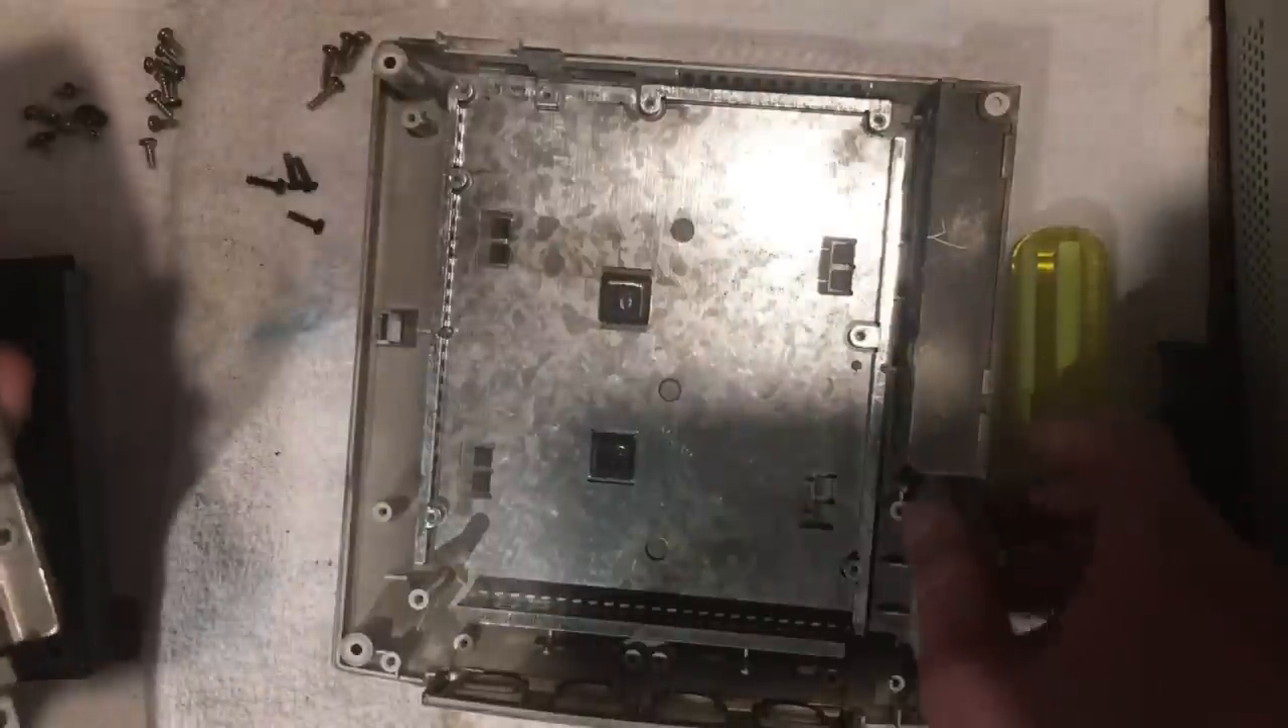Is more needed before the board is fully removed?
No.